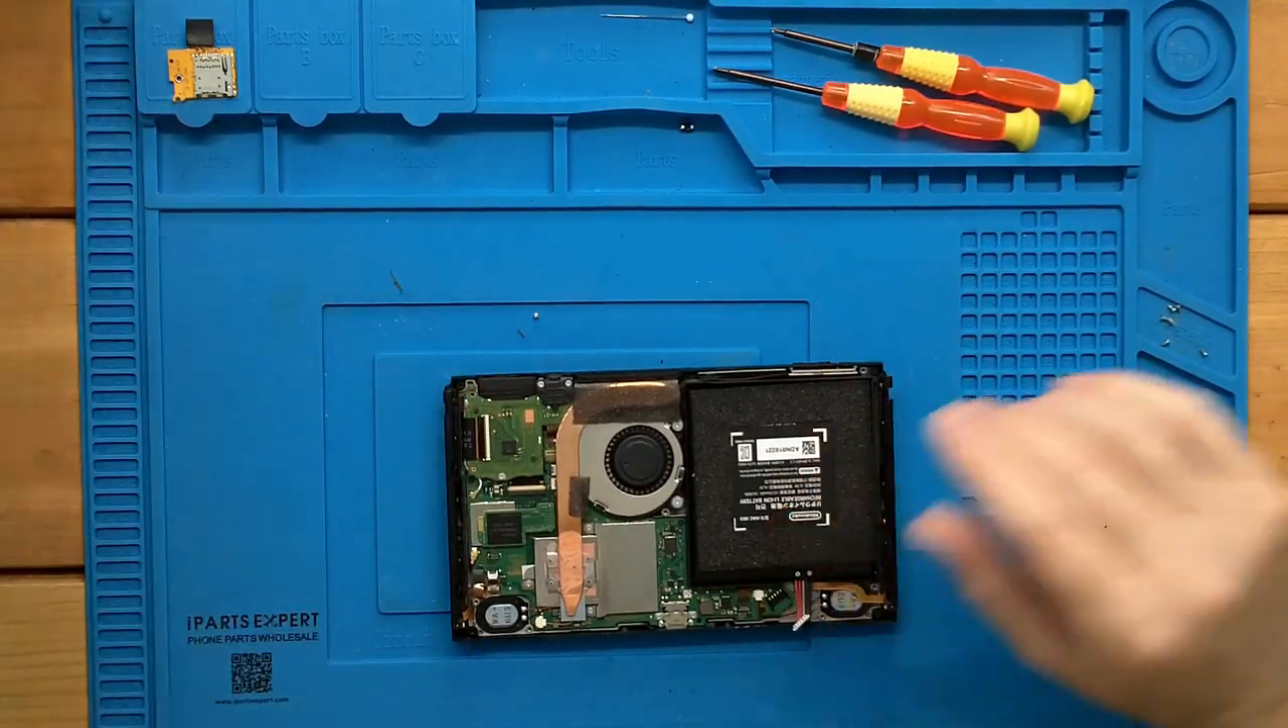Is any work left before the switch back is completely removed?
No.